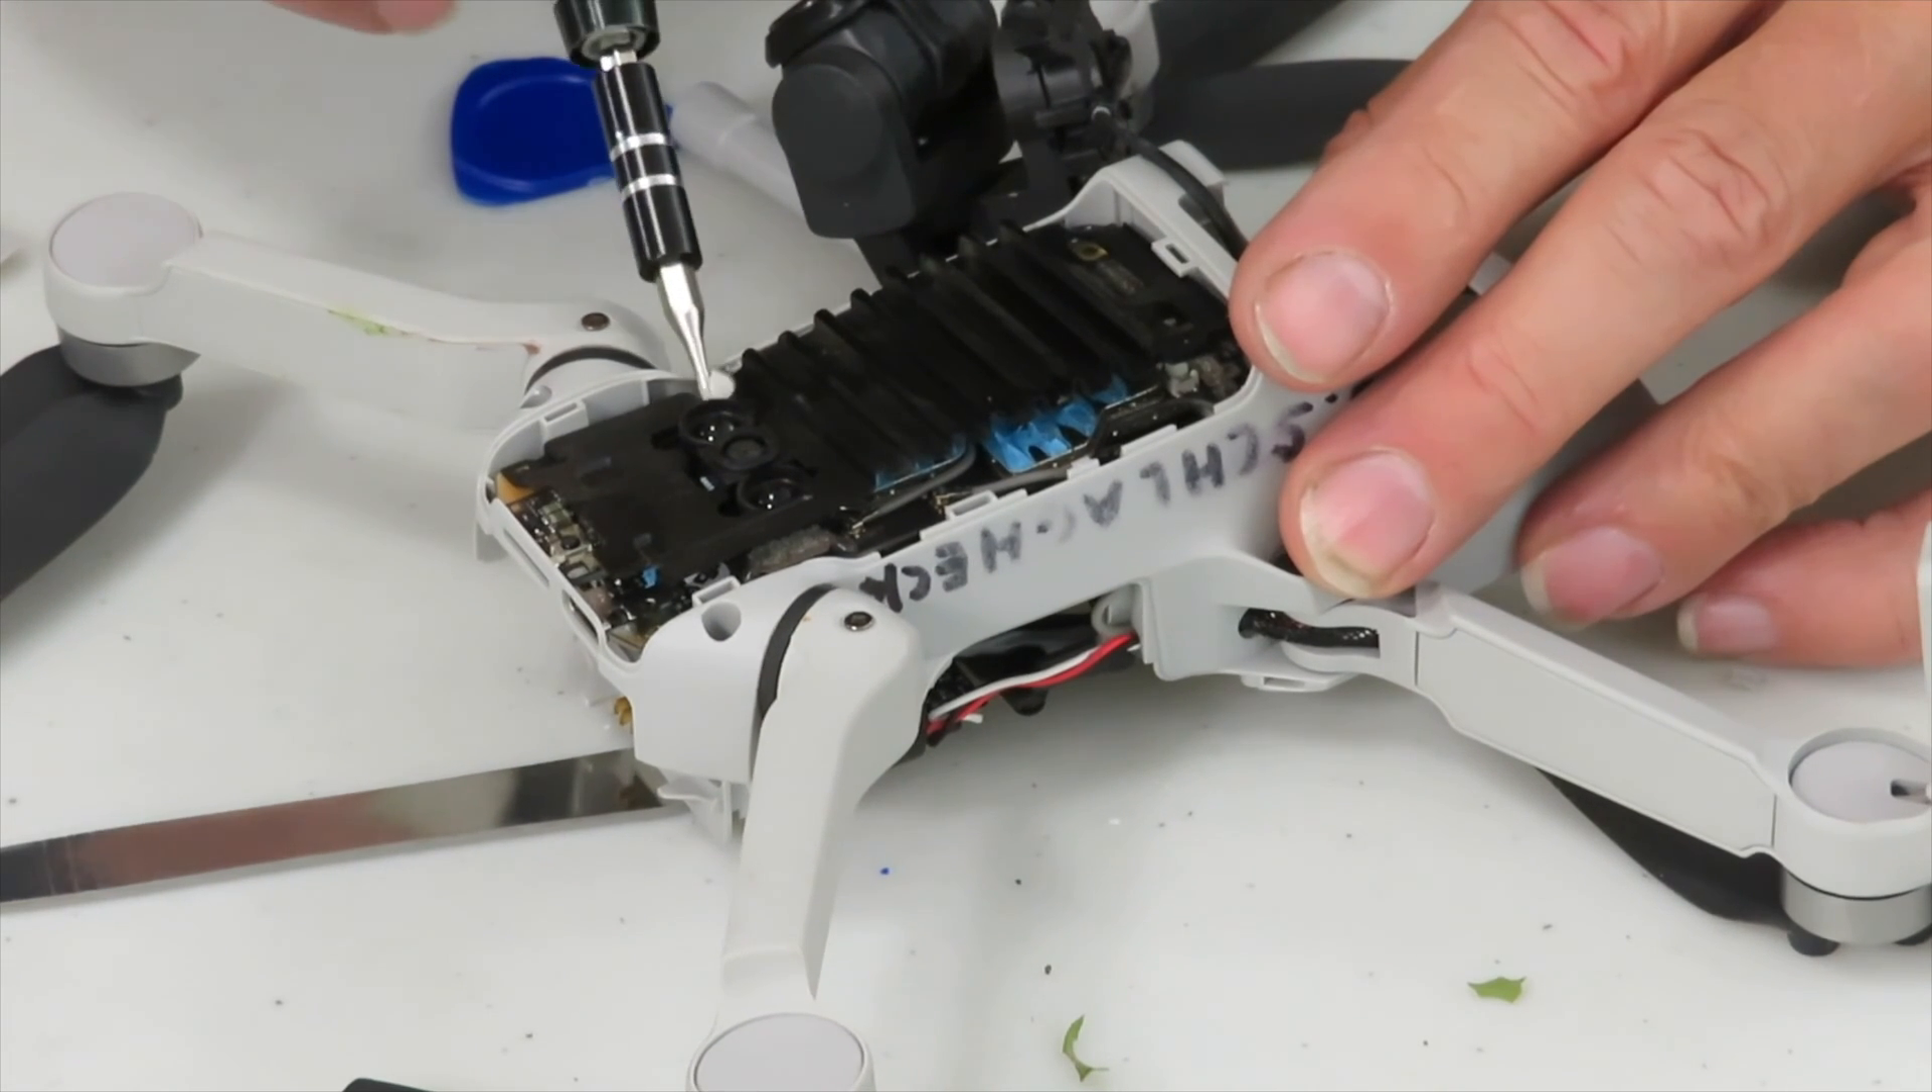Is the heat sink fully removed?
No.